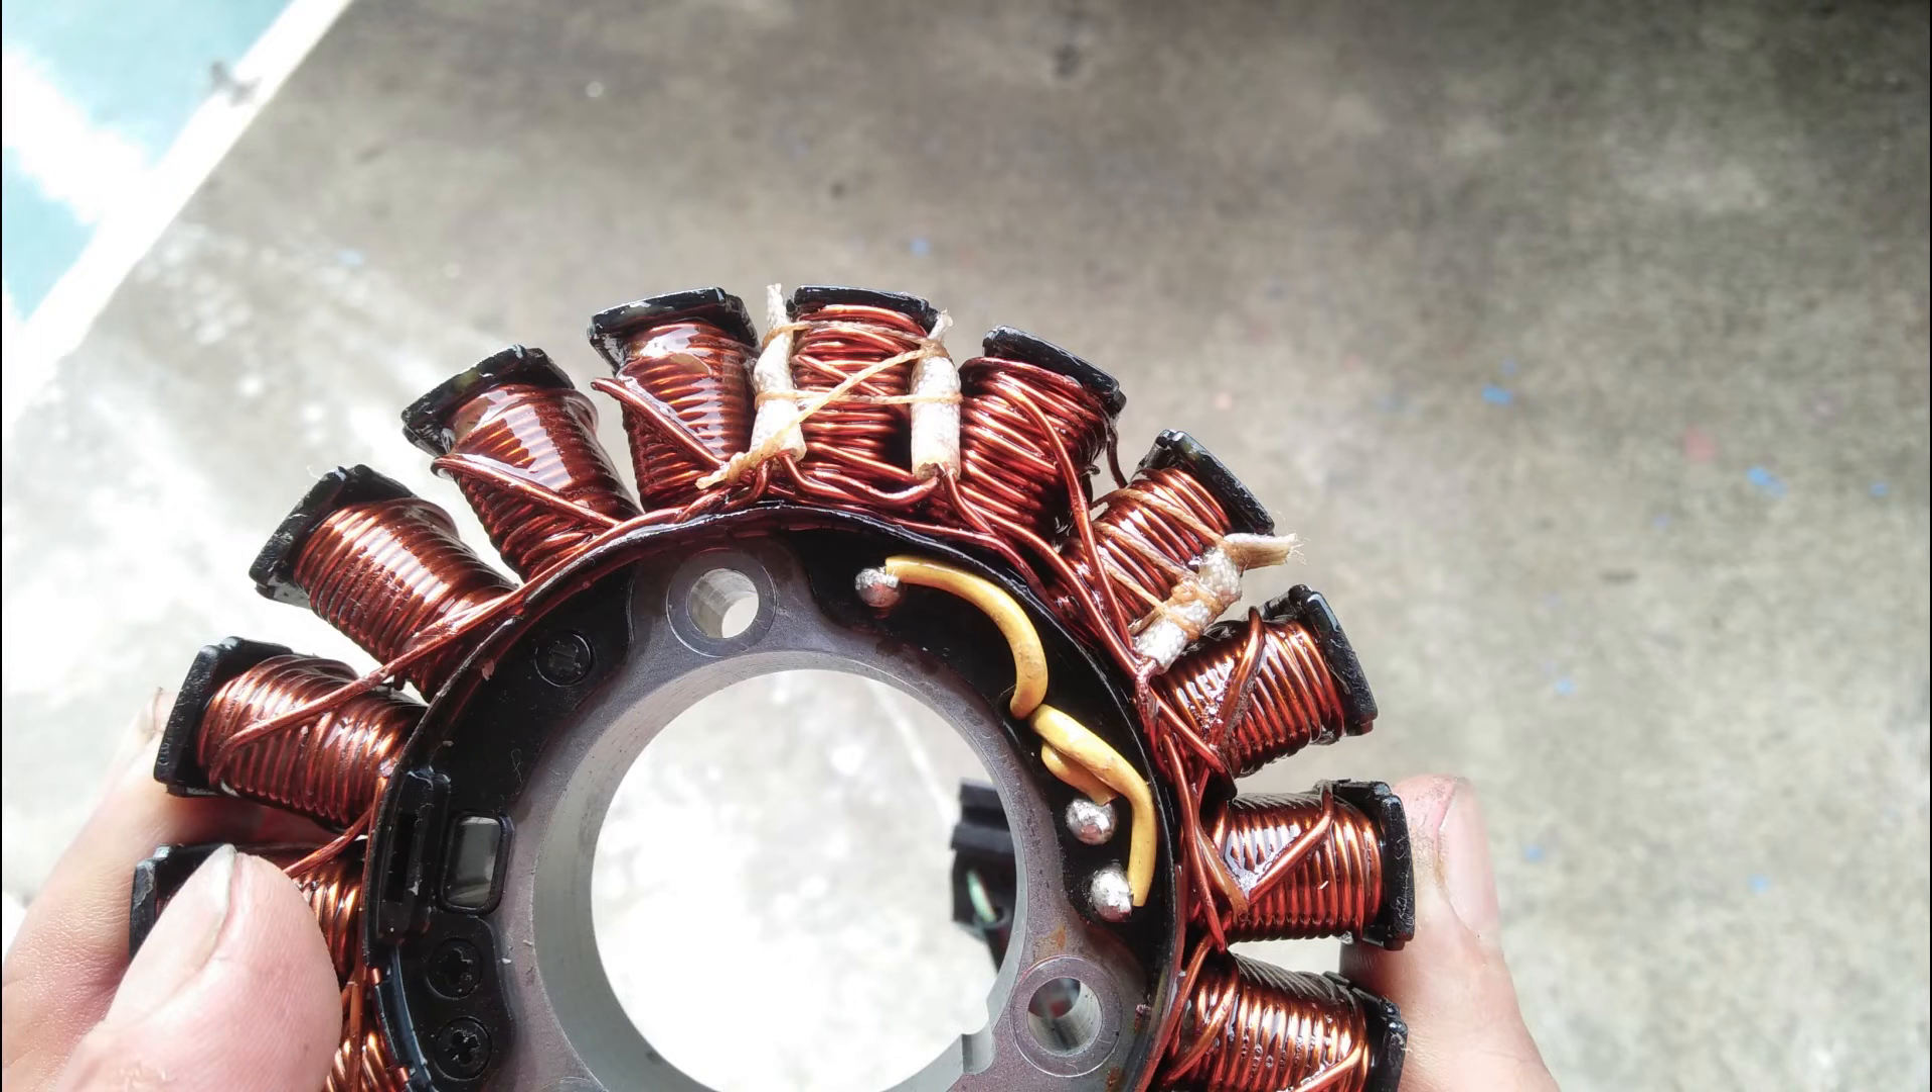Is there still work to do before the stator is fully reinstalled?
Yes.